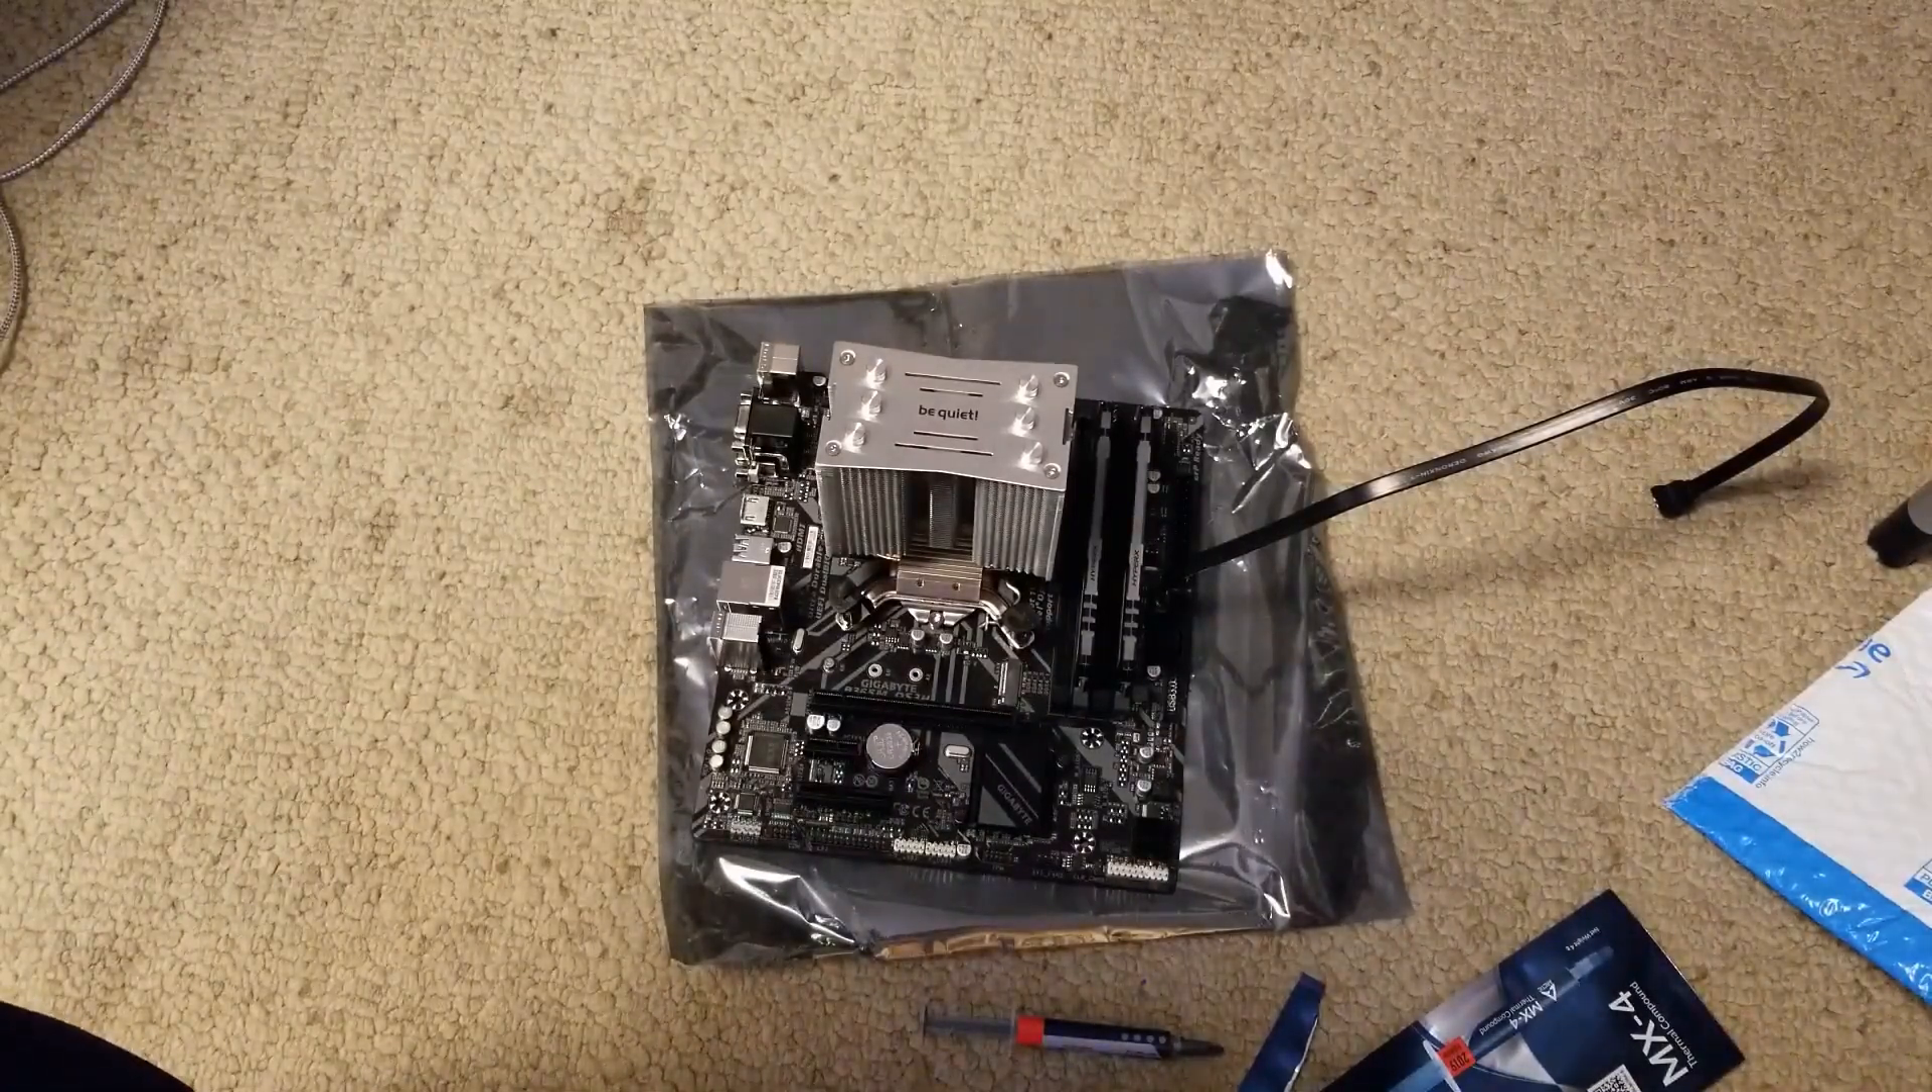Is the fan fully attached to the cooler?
No.